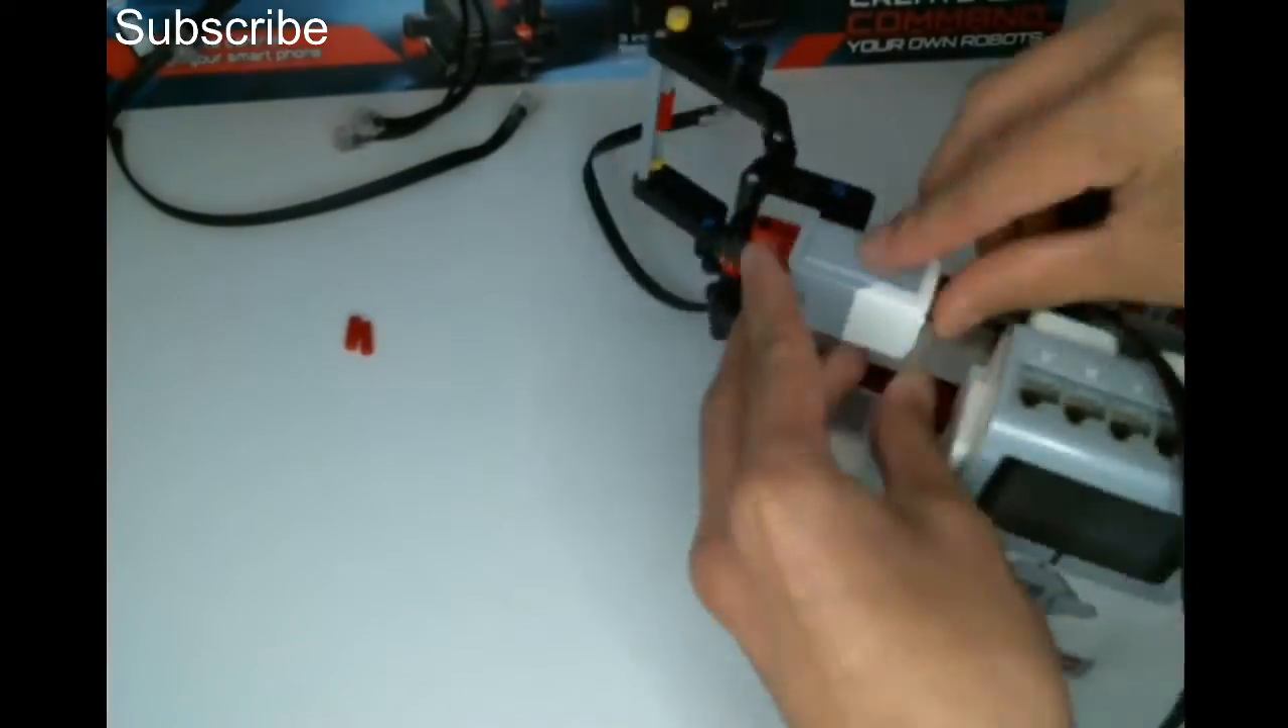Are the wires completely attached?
No.